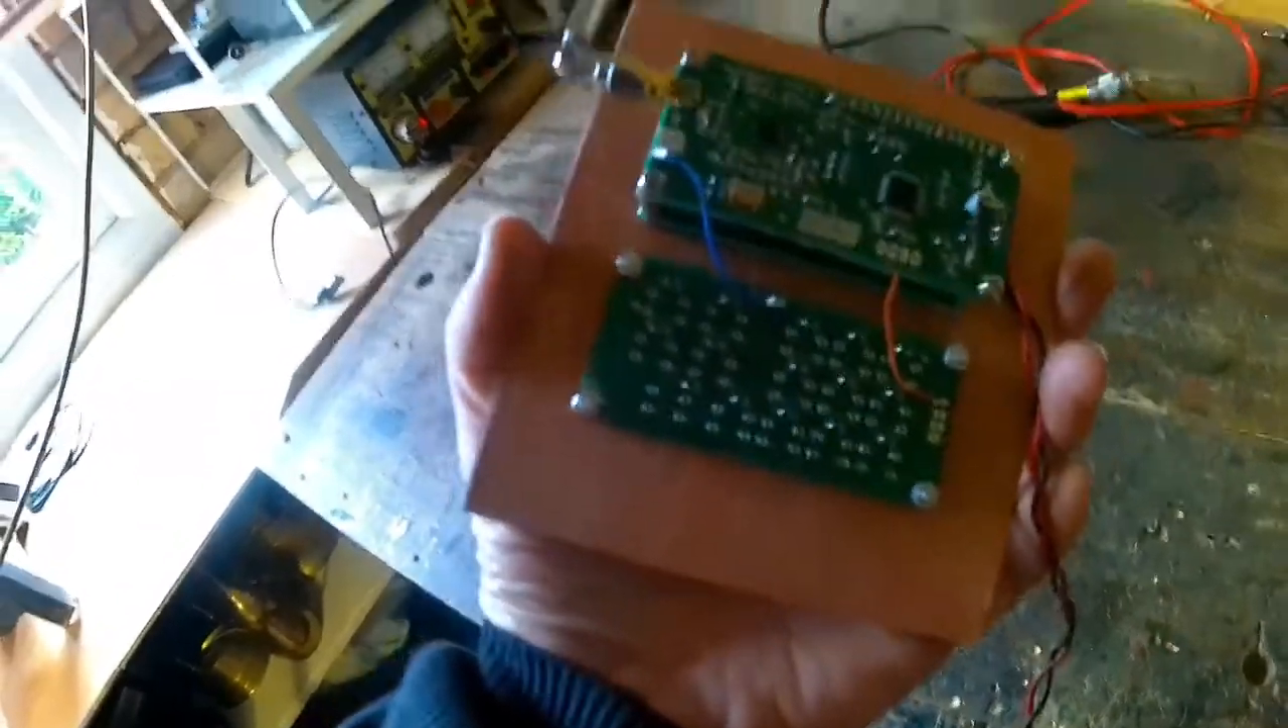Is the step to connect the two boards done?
Yes.